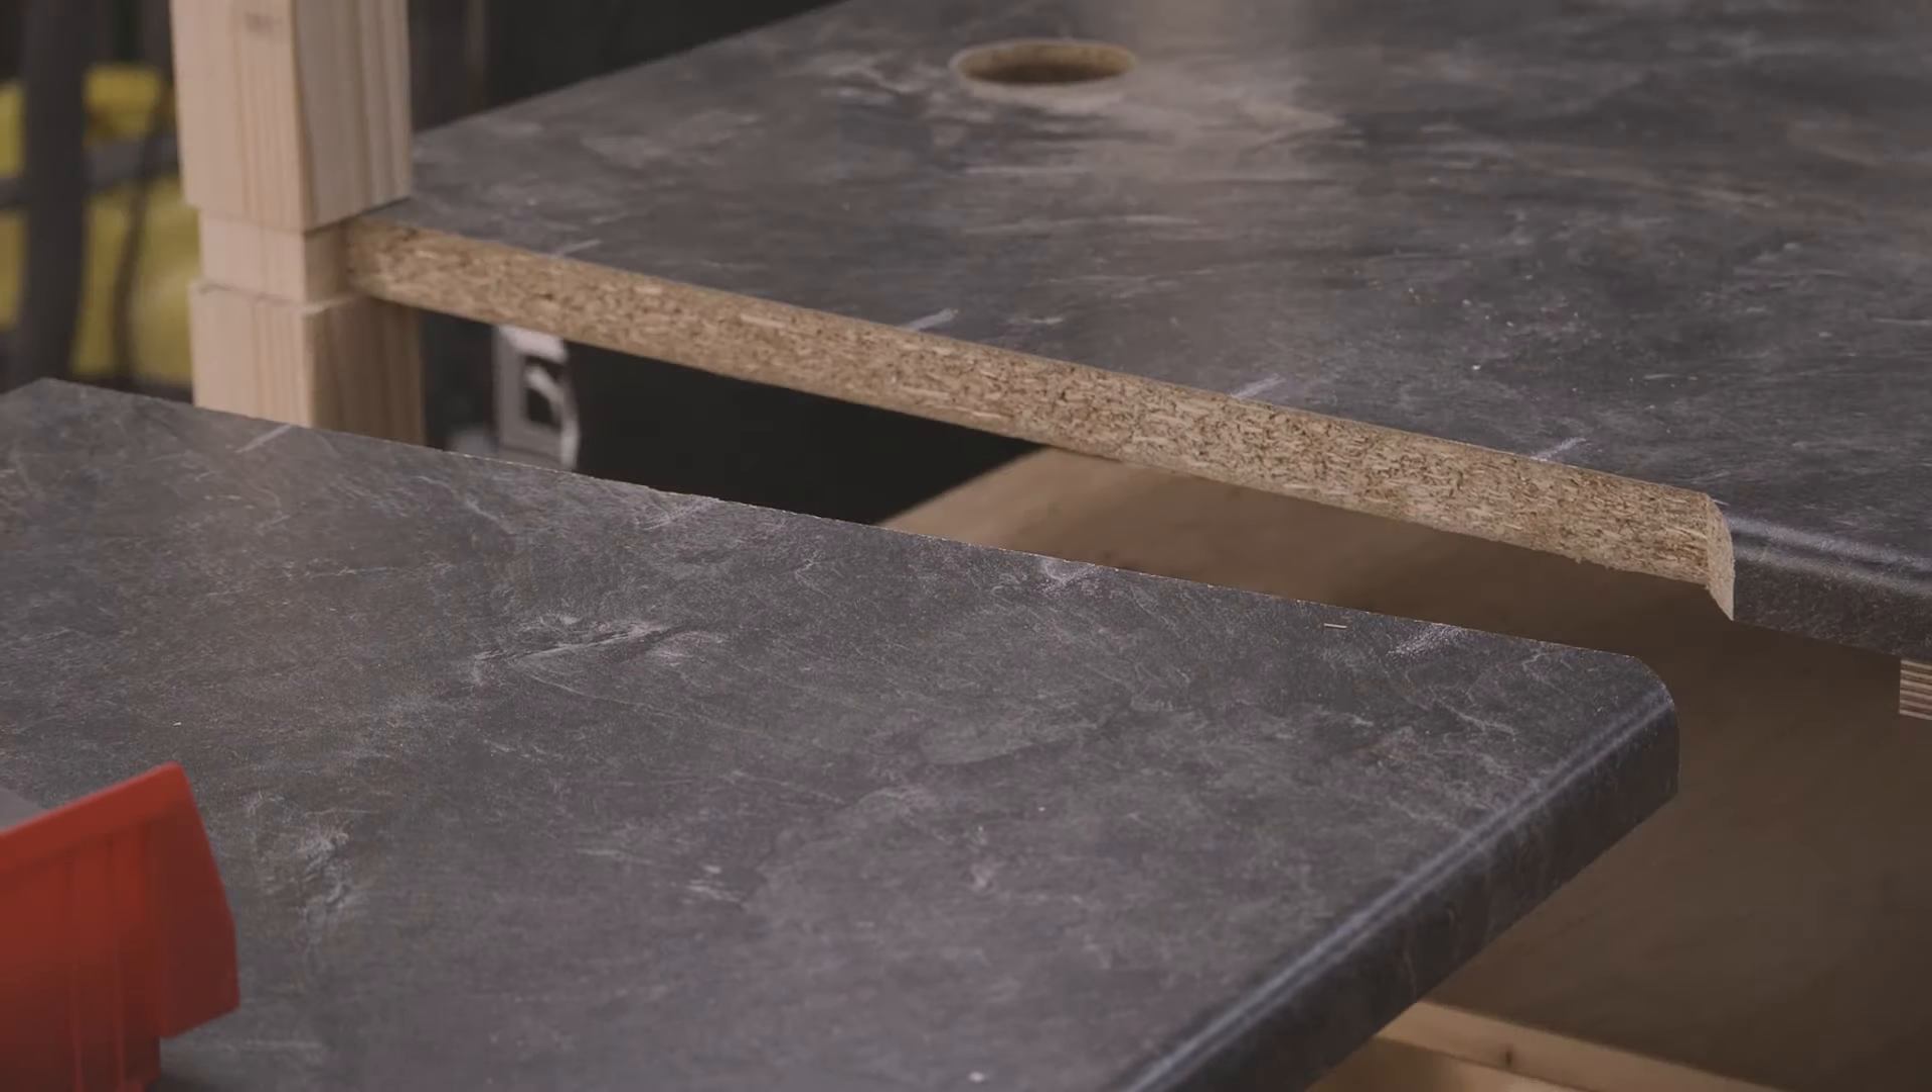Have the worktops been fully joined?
No.